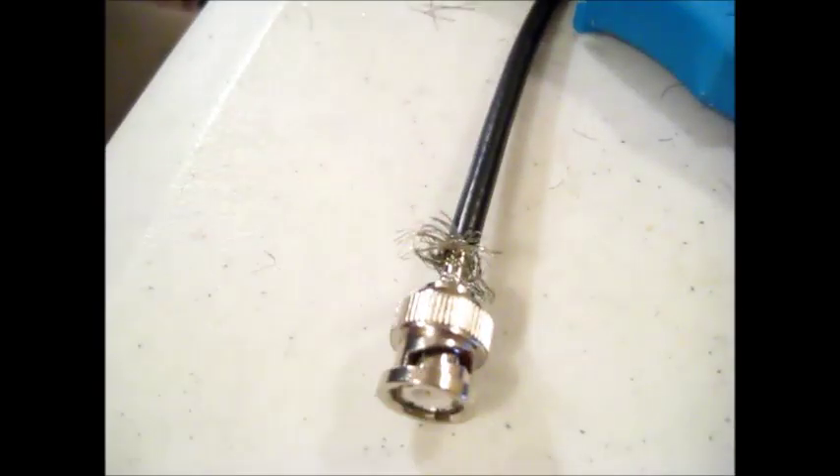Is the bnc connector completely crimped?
No.